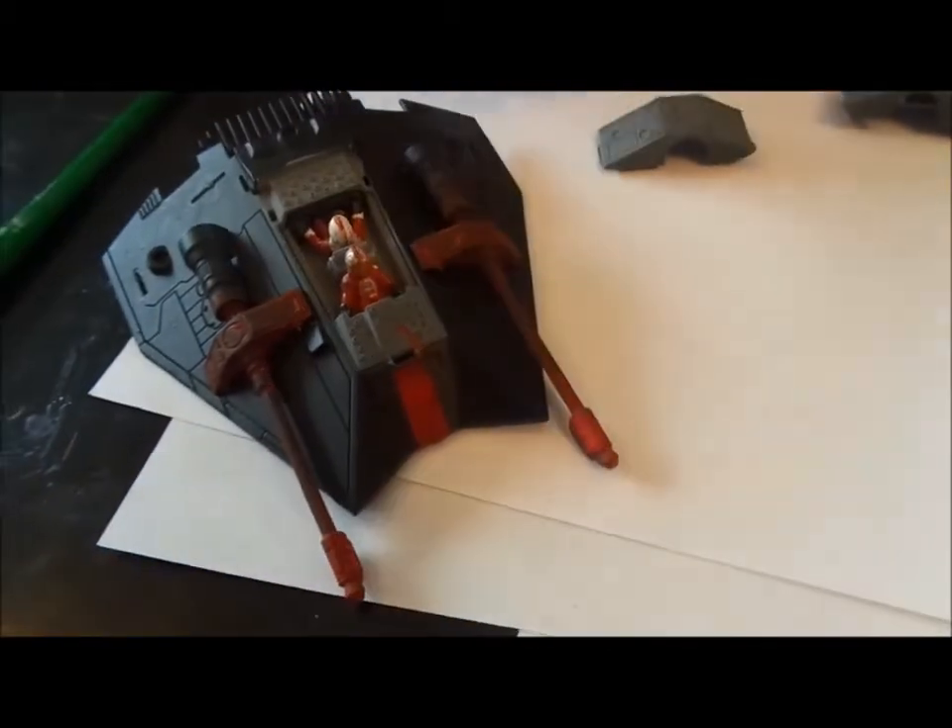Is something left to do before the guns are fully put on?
No.